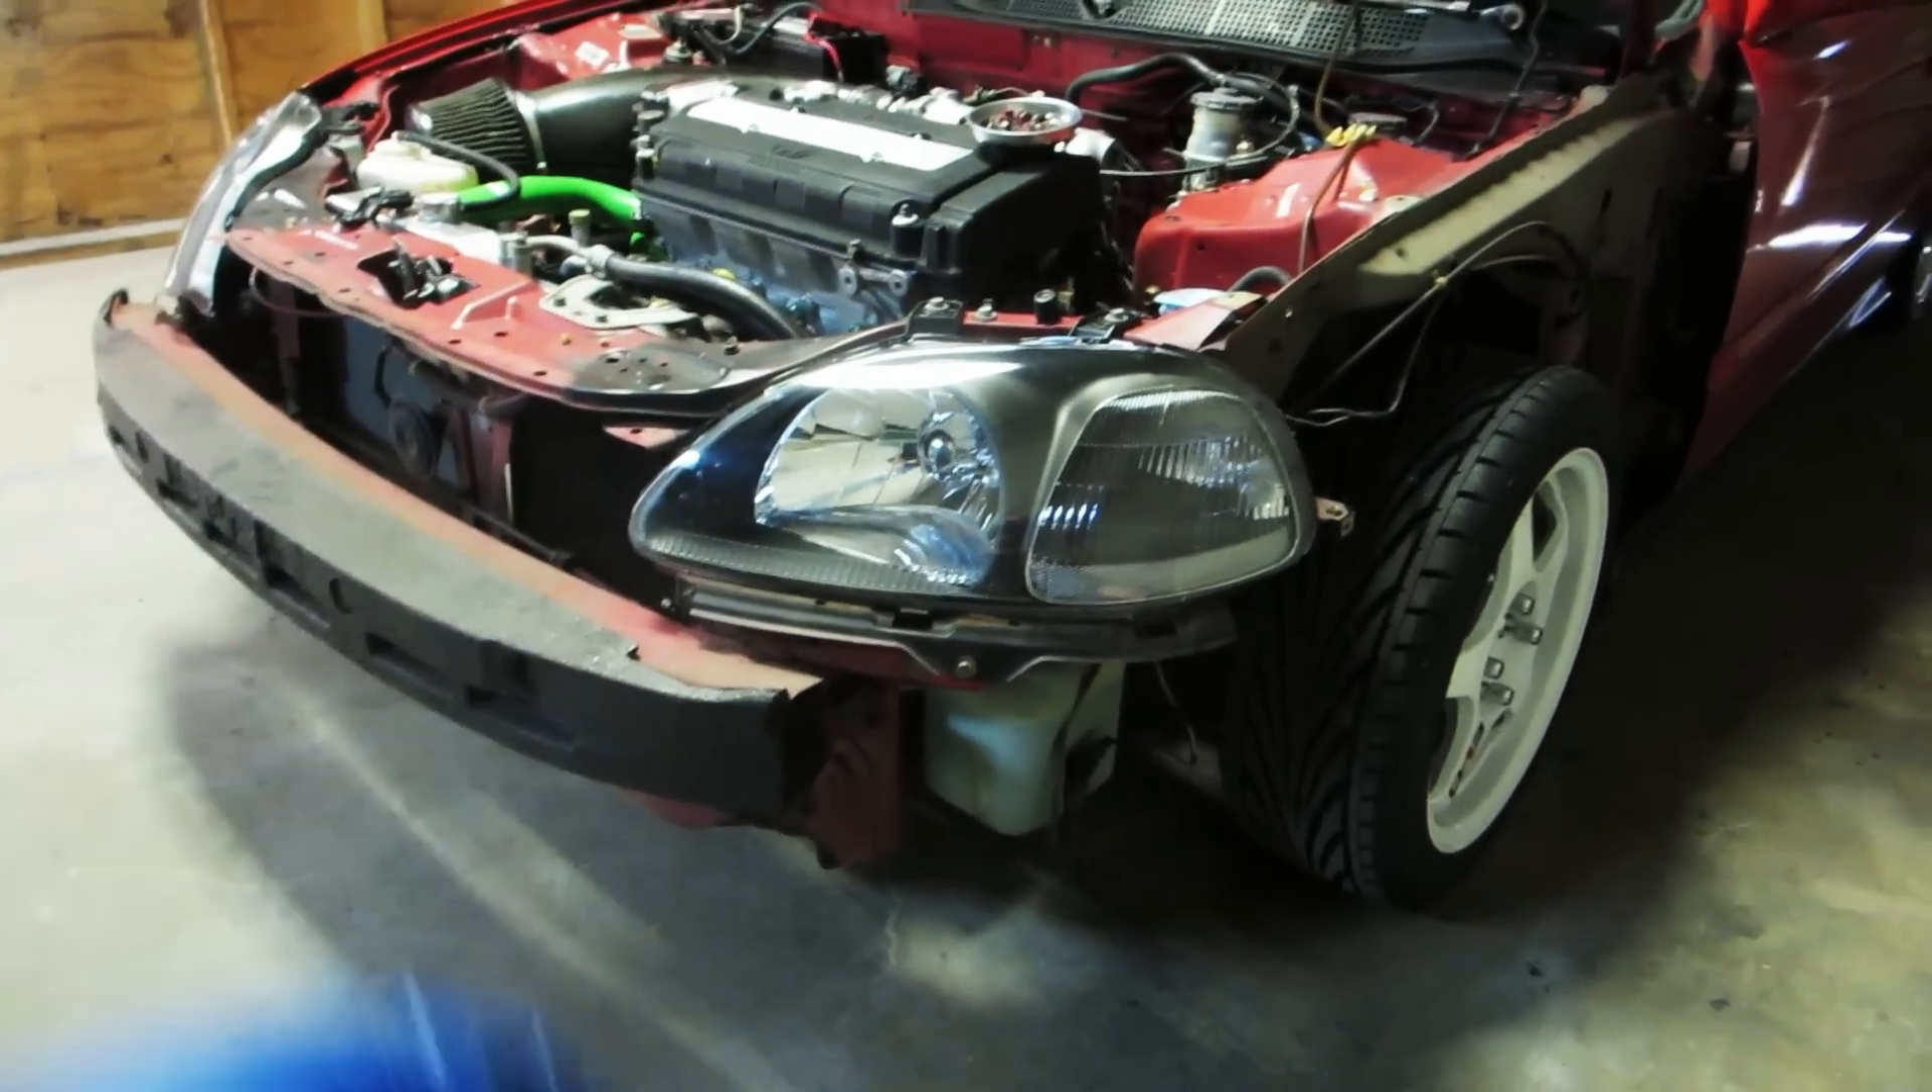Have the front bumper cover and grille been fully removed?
Yes.